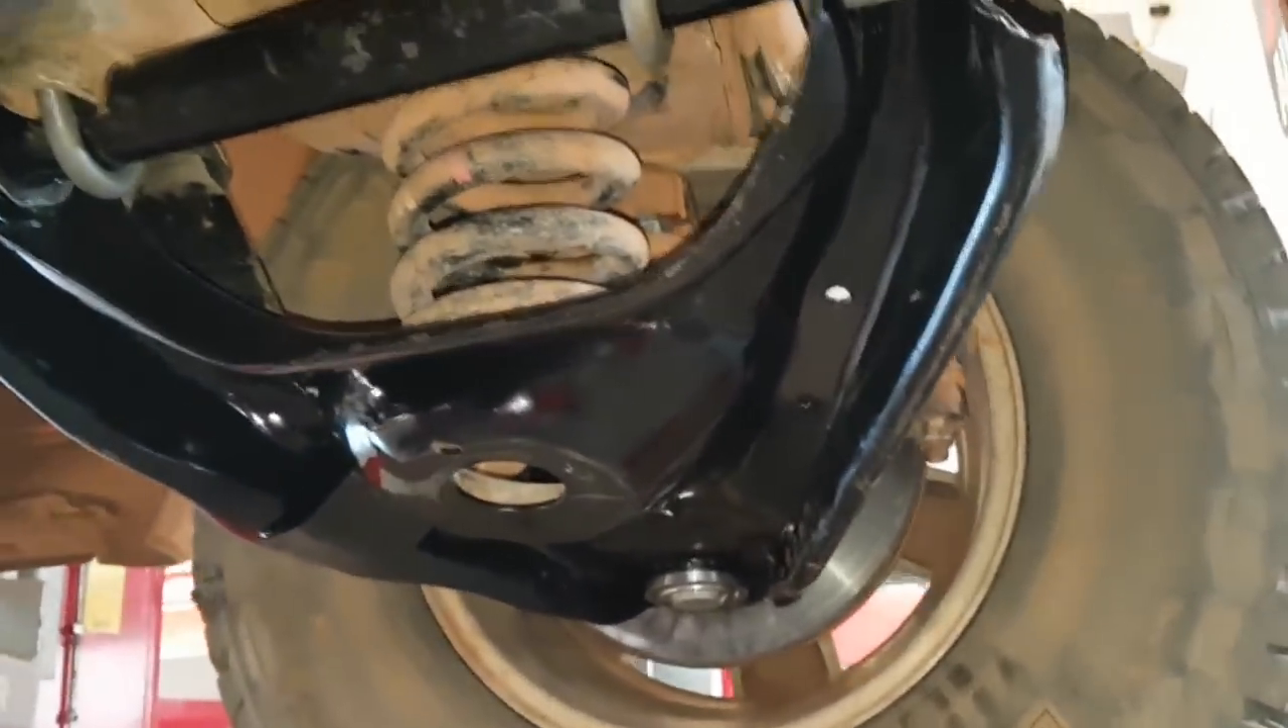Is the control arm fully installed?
Yes.